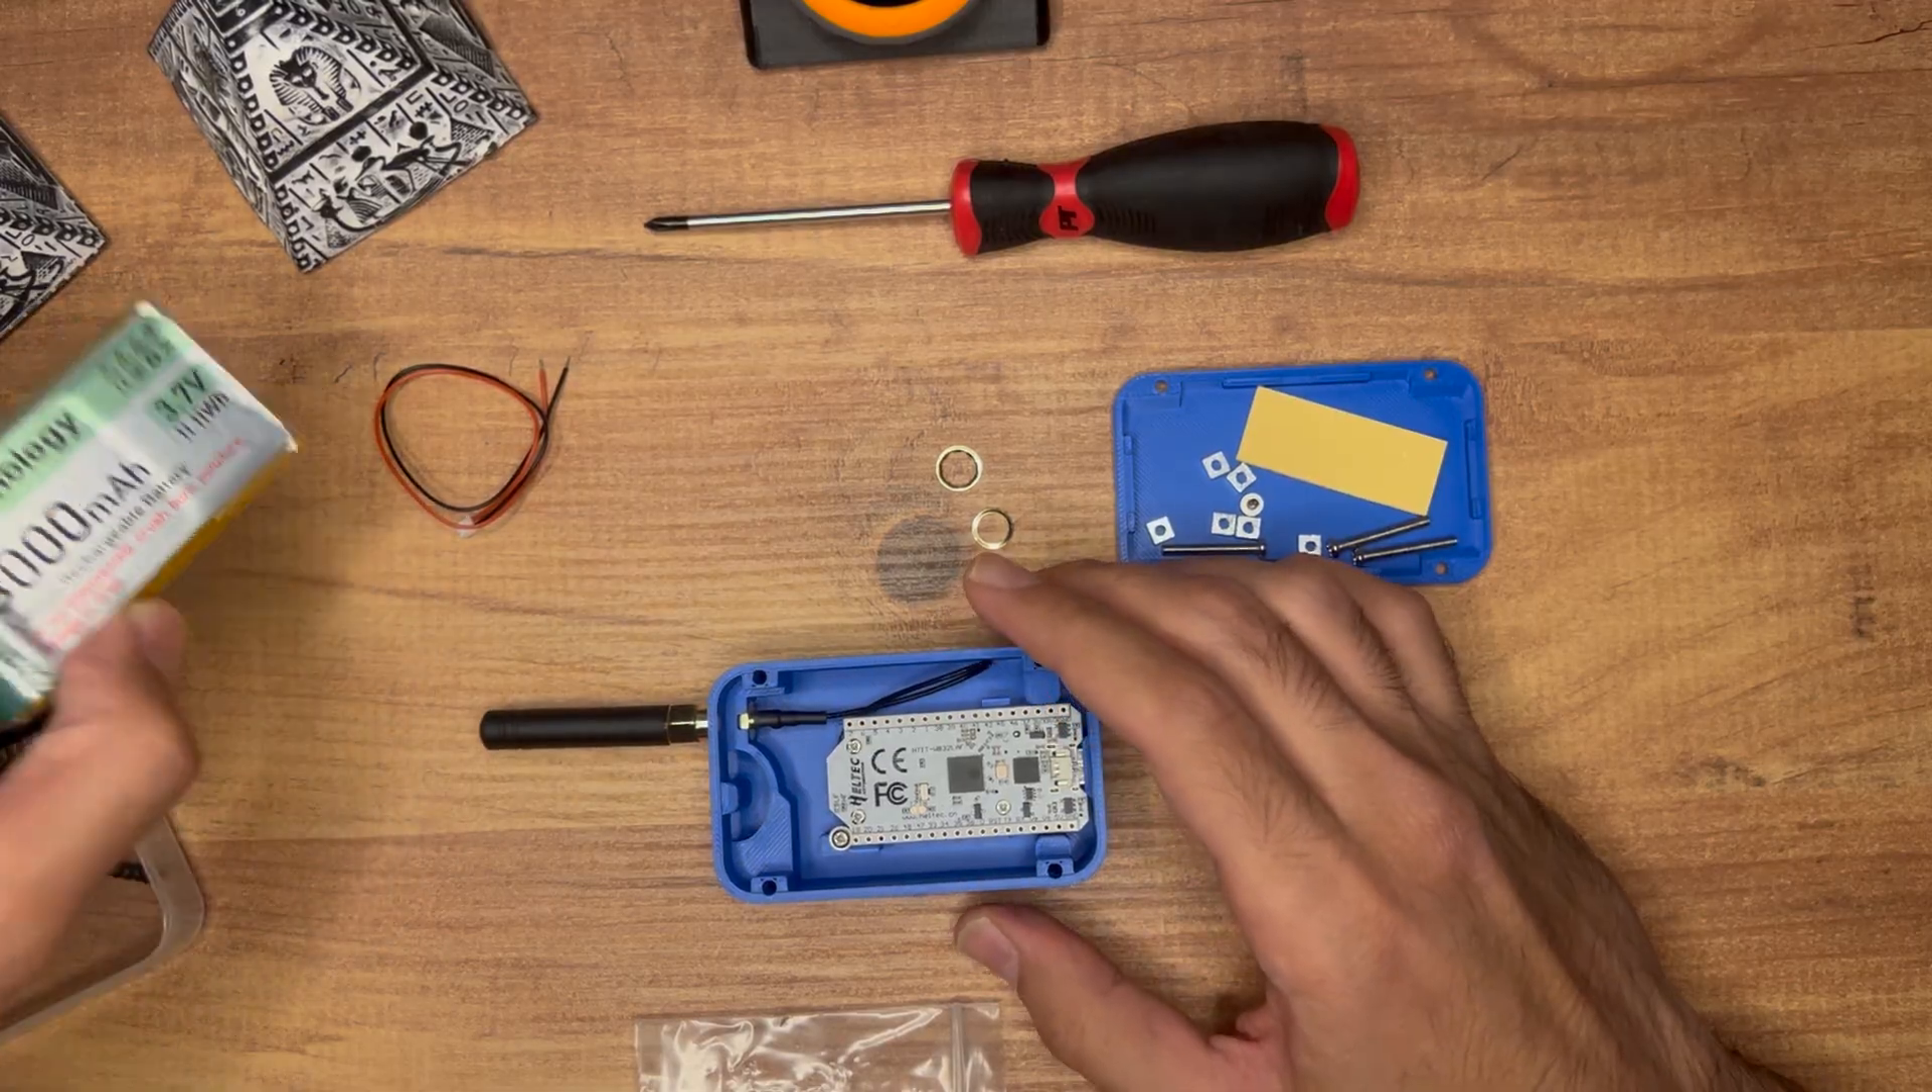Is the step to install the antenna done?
Yes.